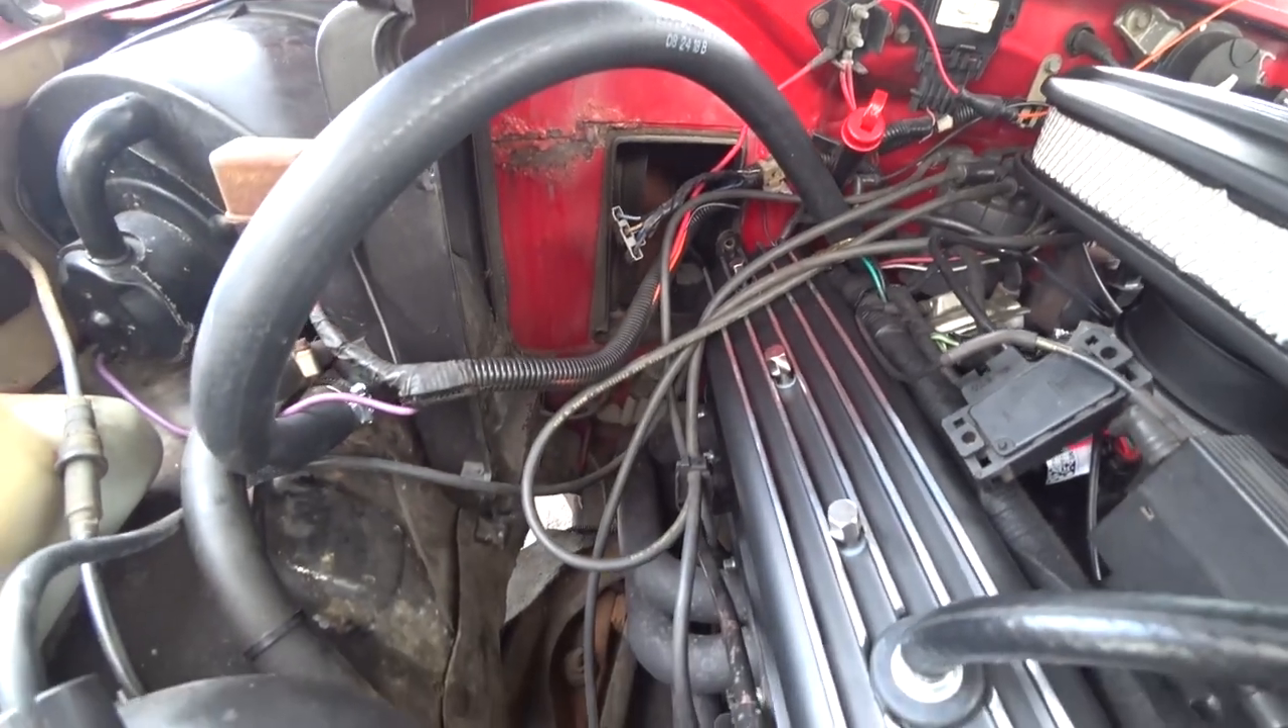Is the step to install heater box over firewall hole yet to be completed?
Yes.